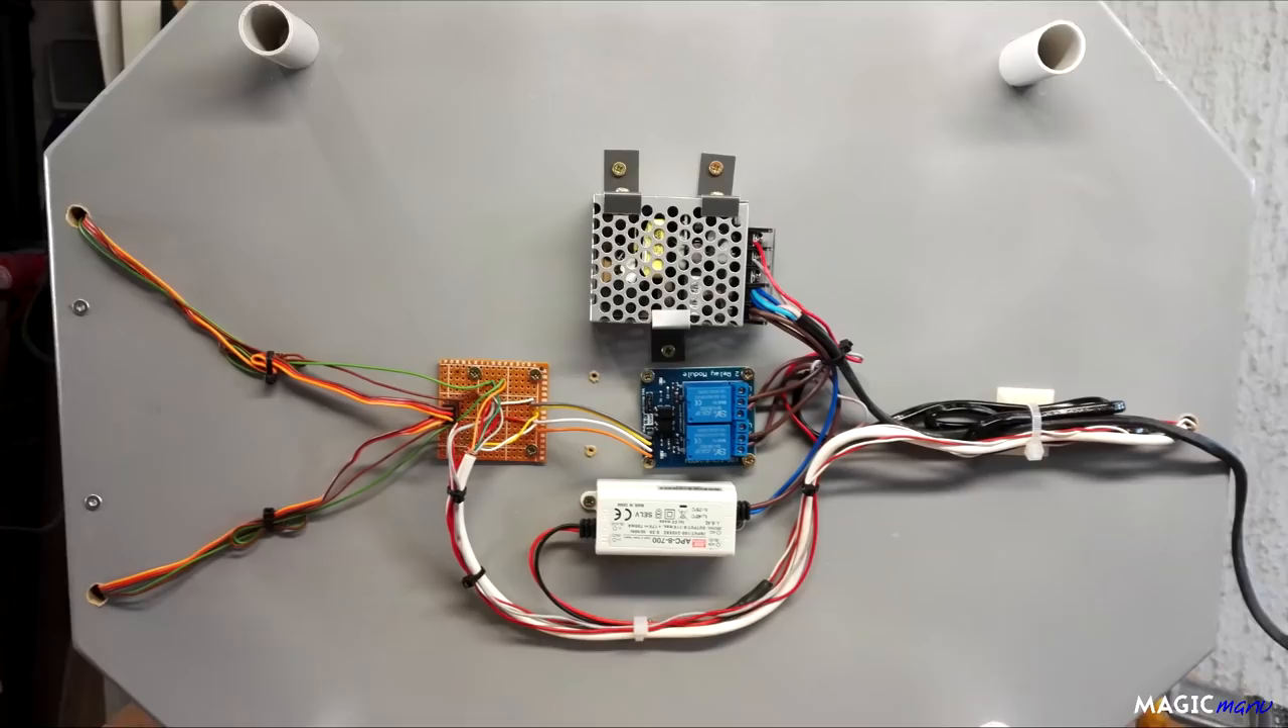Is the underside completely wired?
Yes.